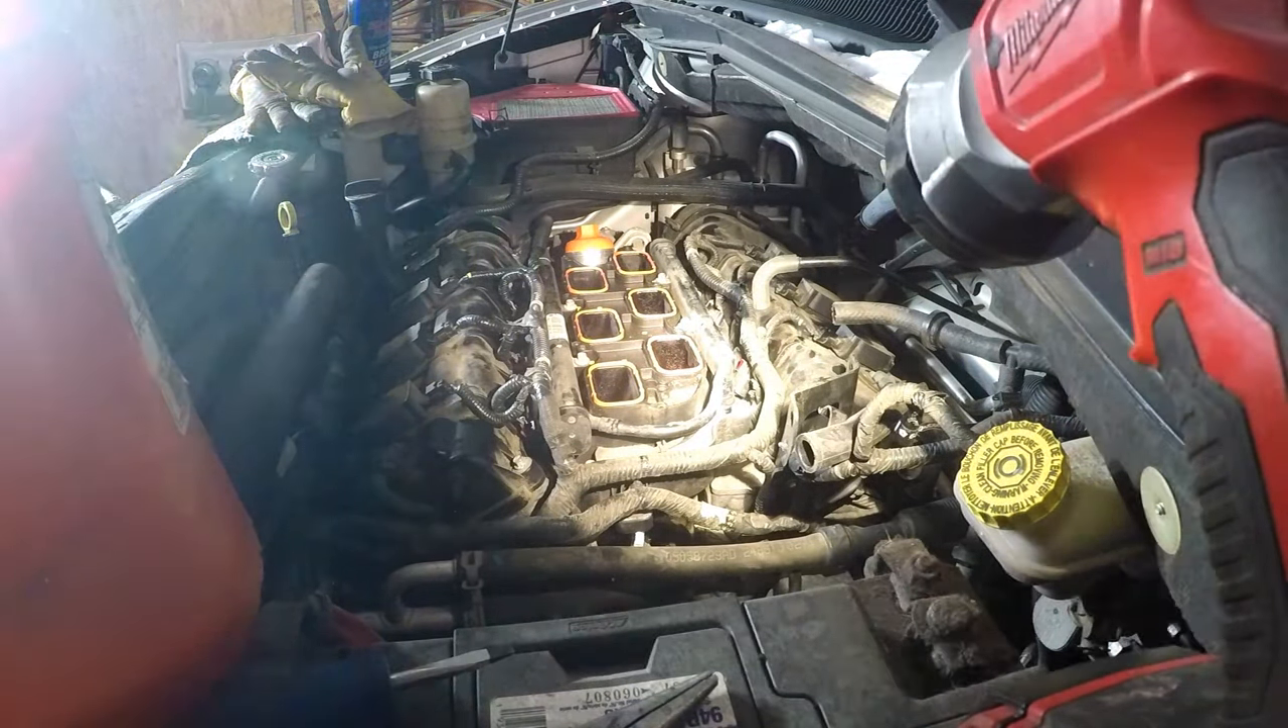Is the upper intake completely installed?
No.